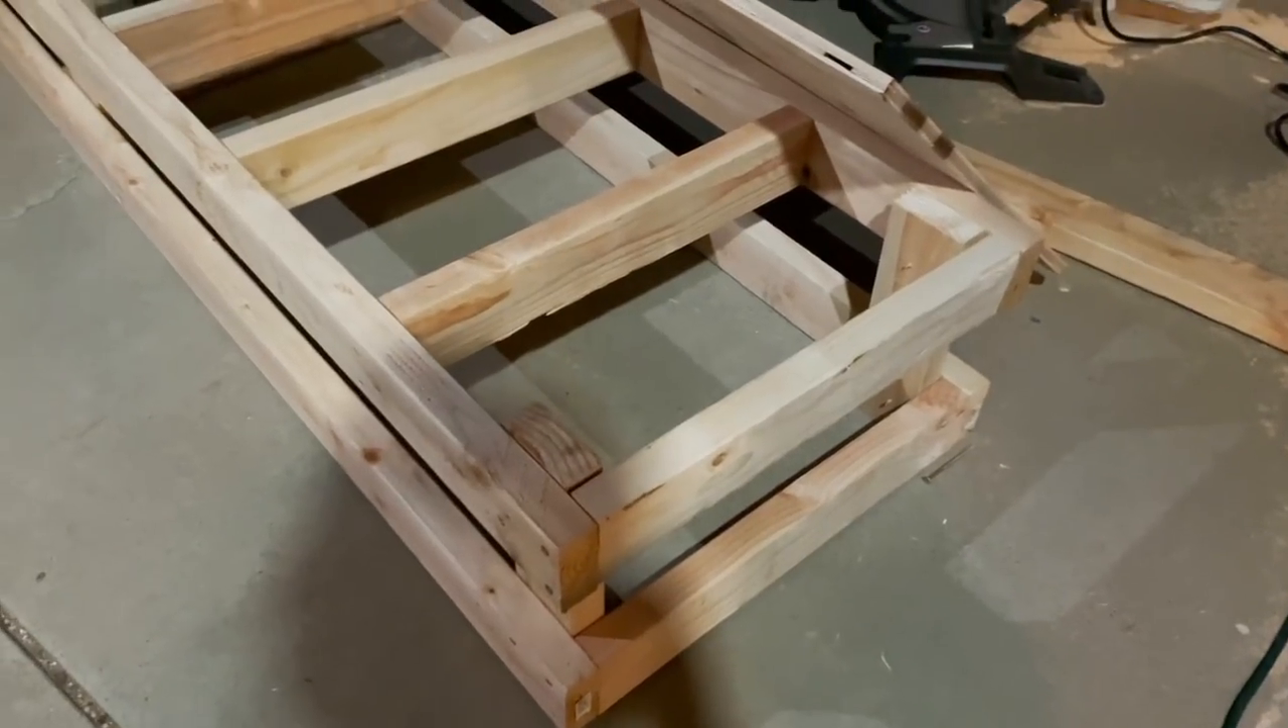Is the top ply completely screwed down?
No.